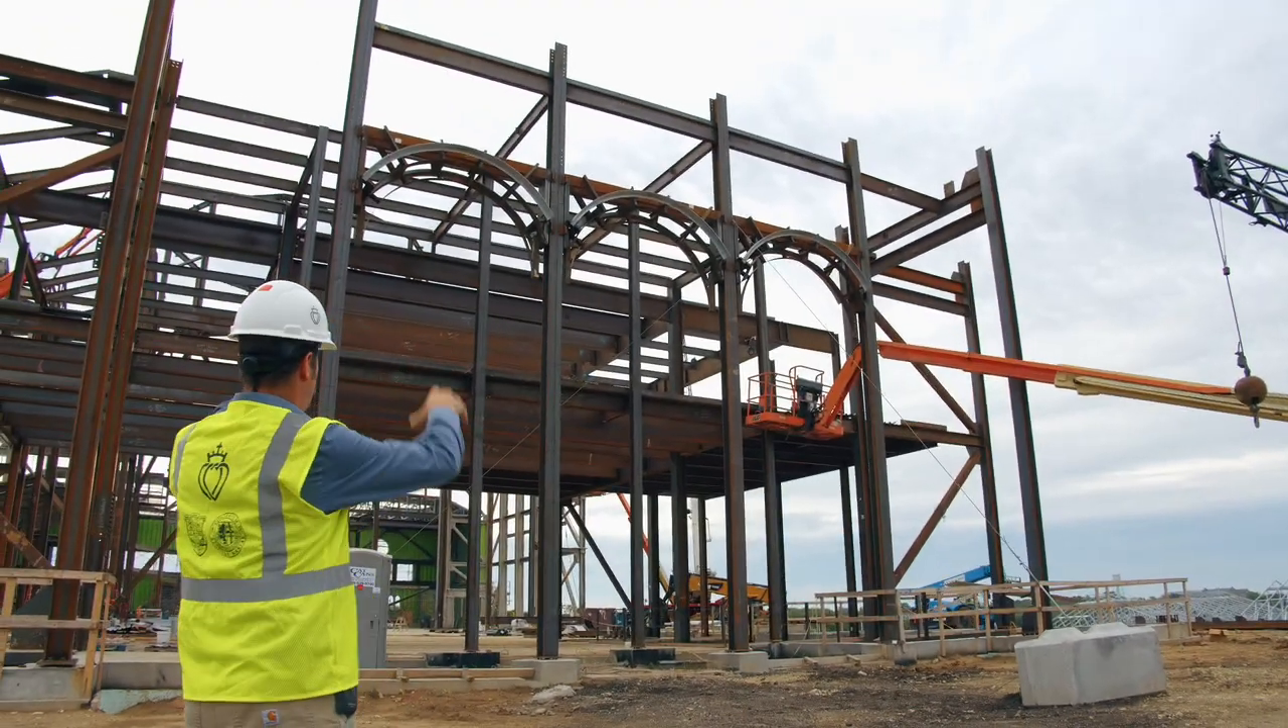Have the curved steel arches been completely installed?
Yes.